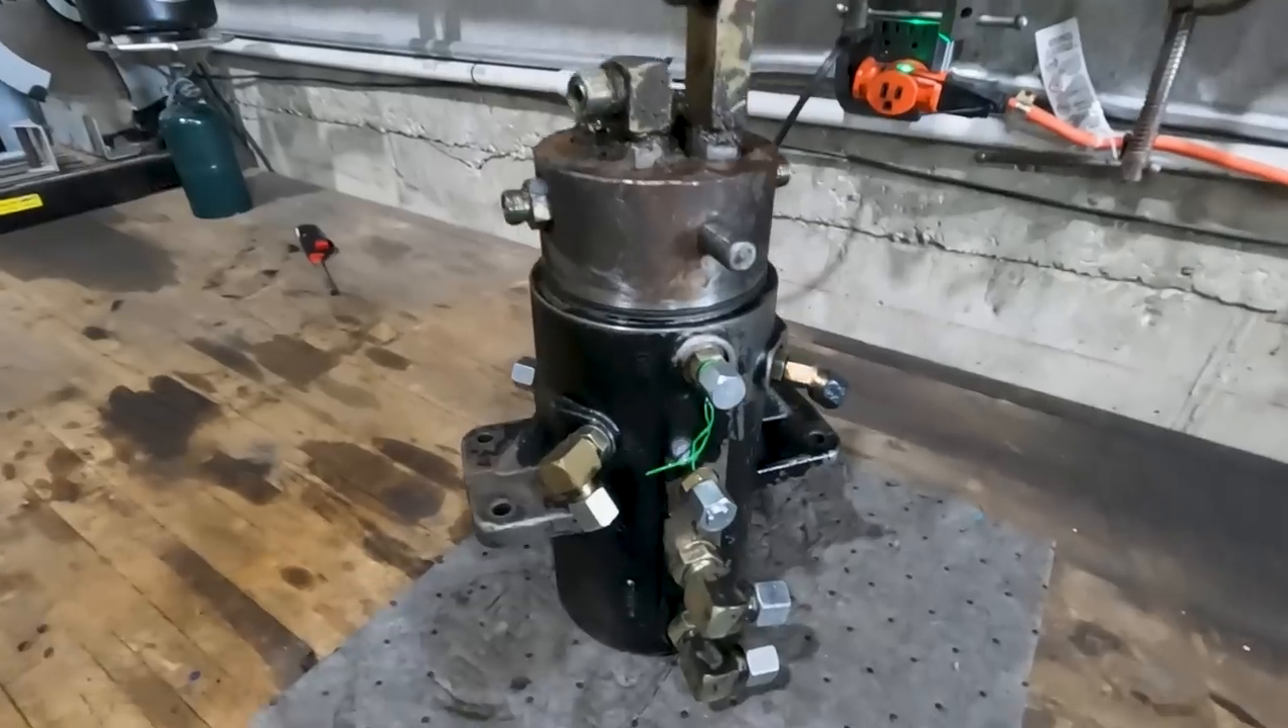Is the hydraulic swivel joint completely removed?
Yes.